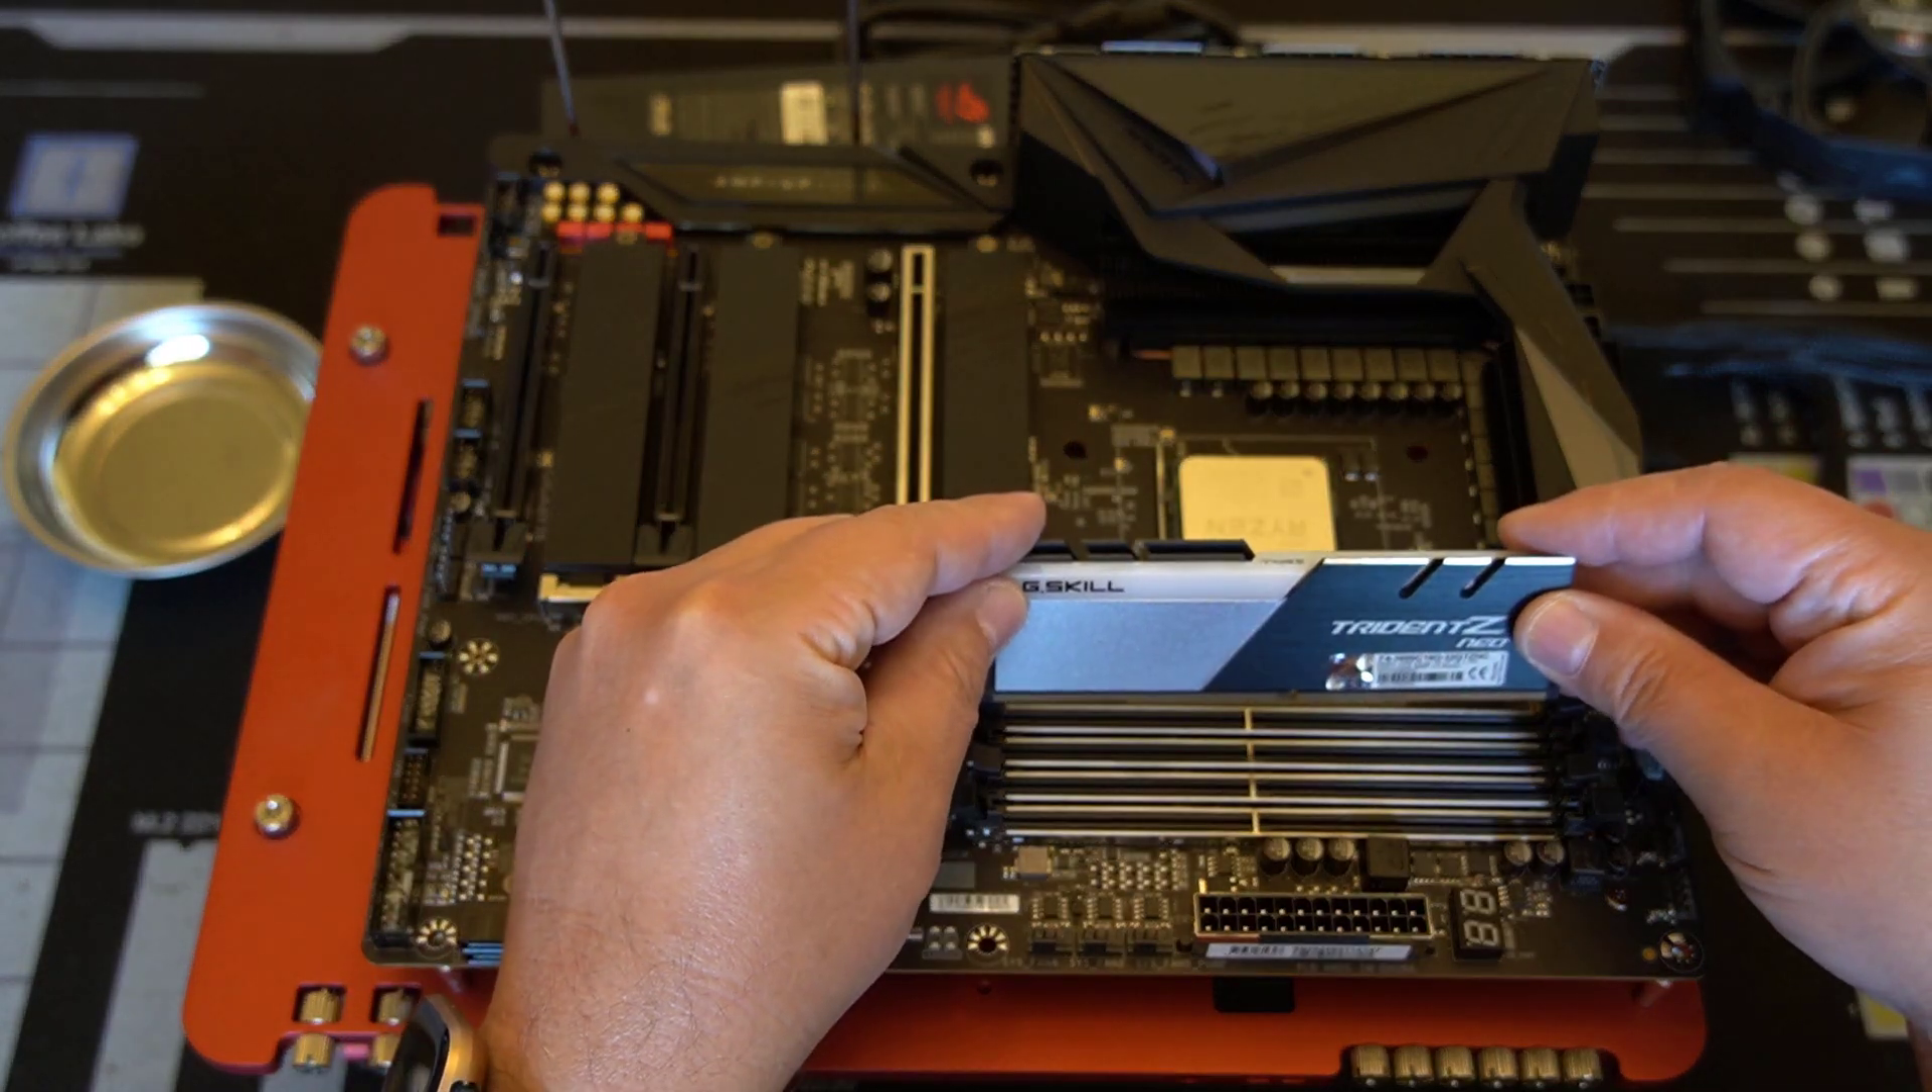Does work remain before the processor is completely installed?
No.